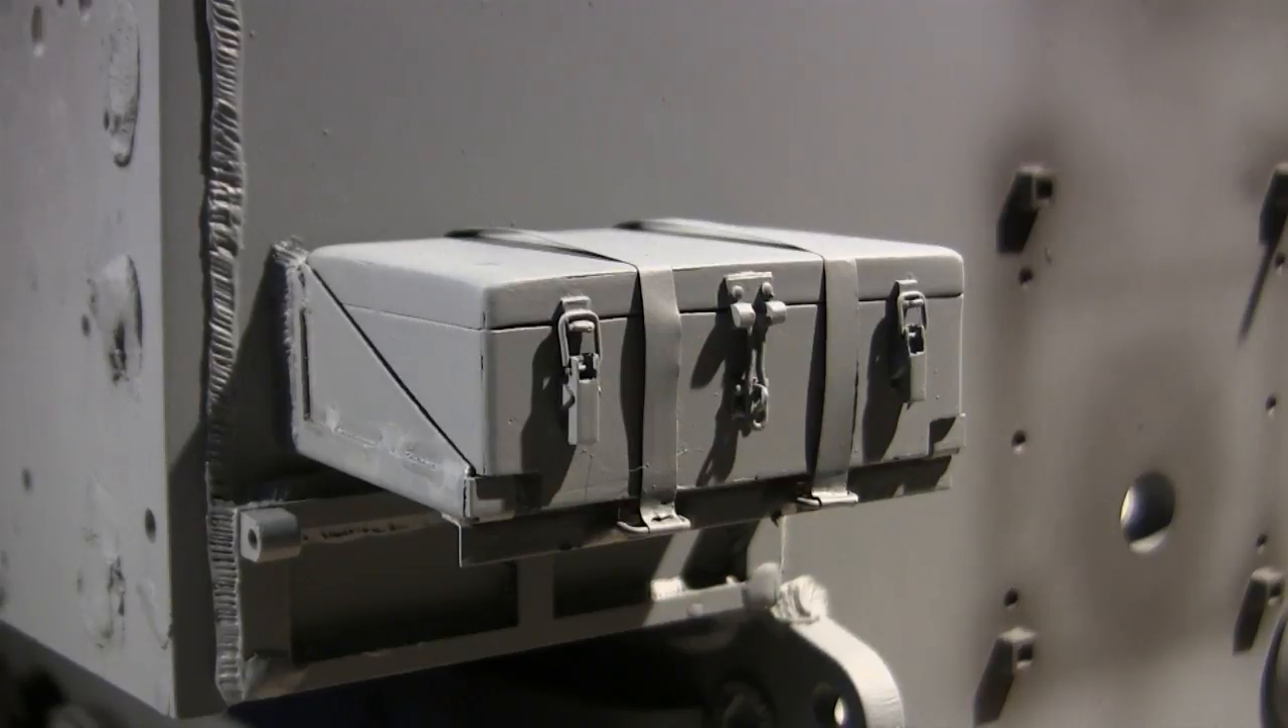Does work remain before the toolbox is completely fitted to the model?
No.